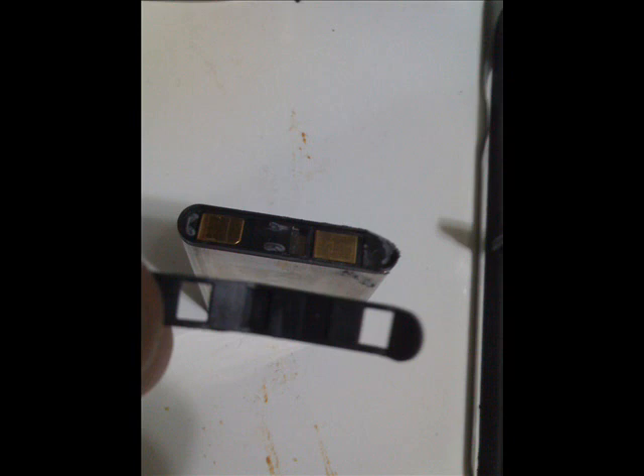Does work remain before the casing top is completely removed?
No.